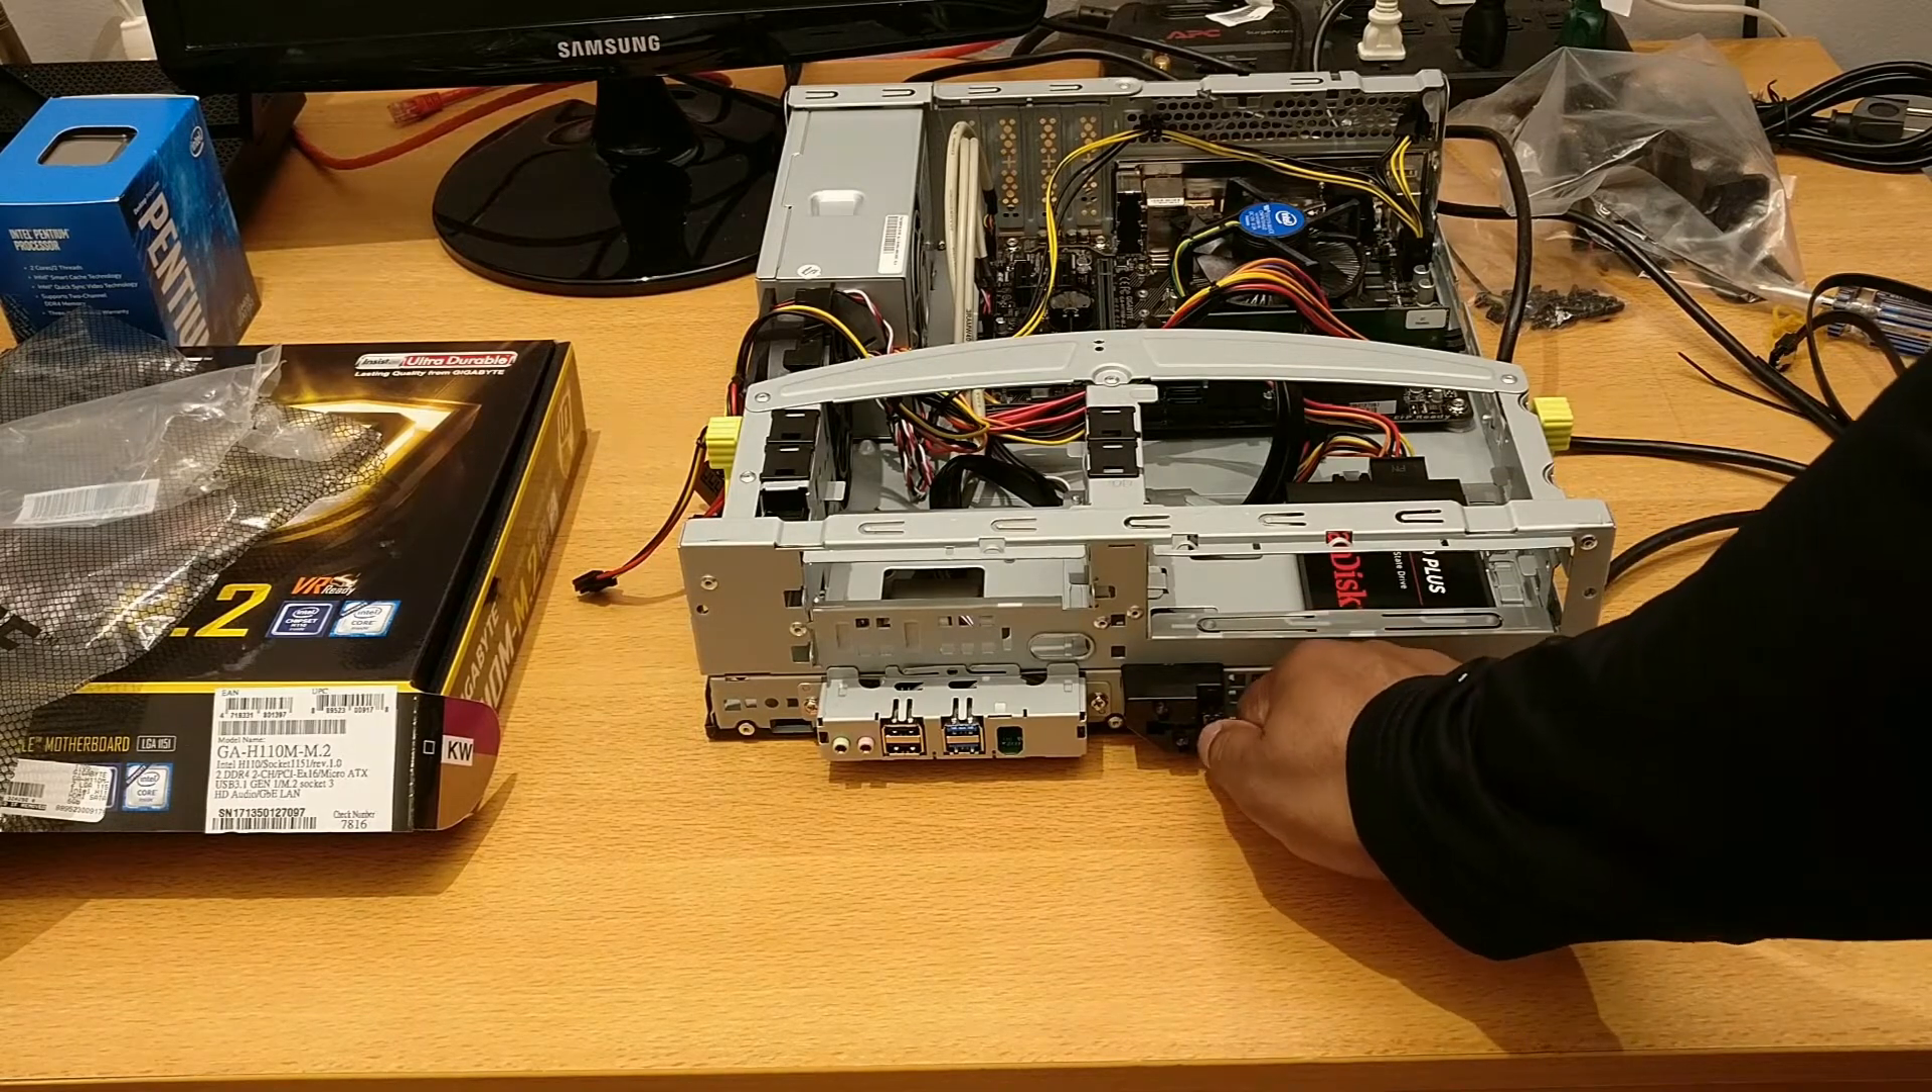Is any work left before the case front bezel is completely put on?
Yes.